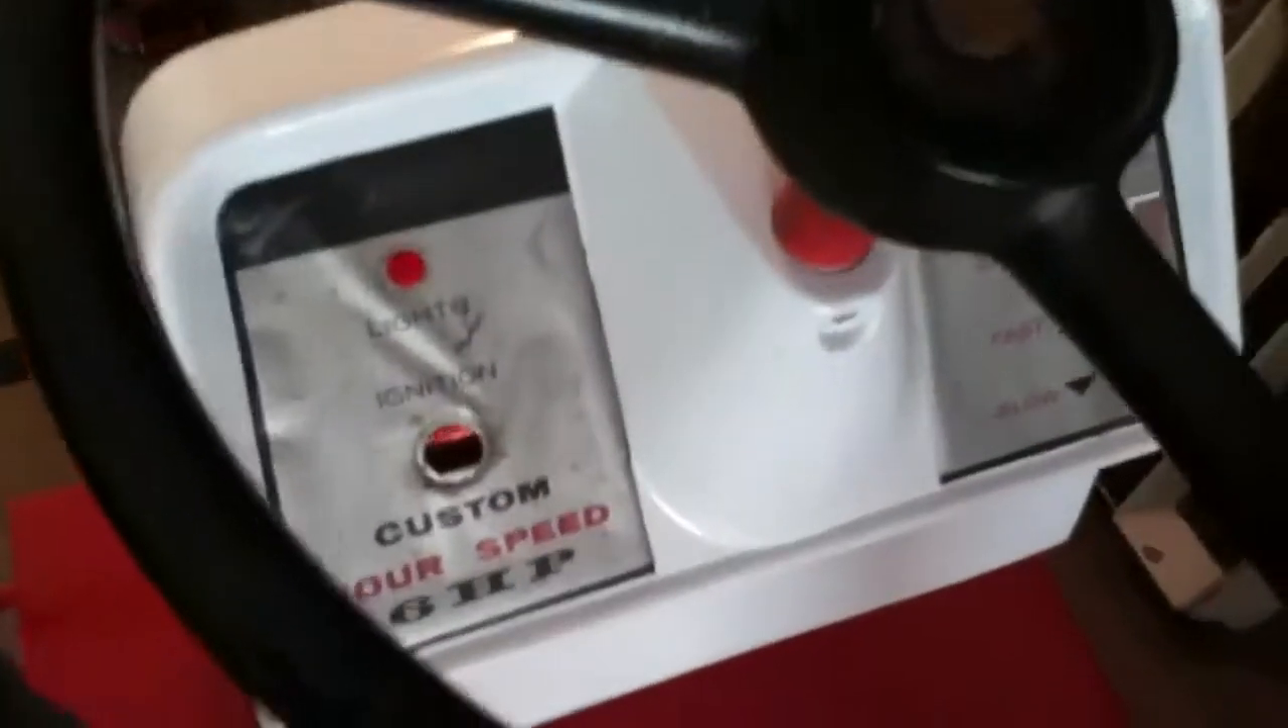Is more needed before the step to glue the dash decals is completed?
No.